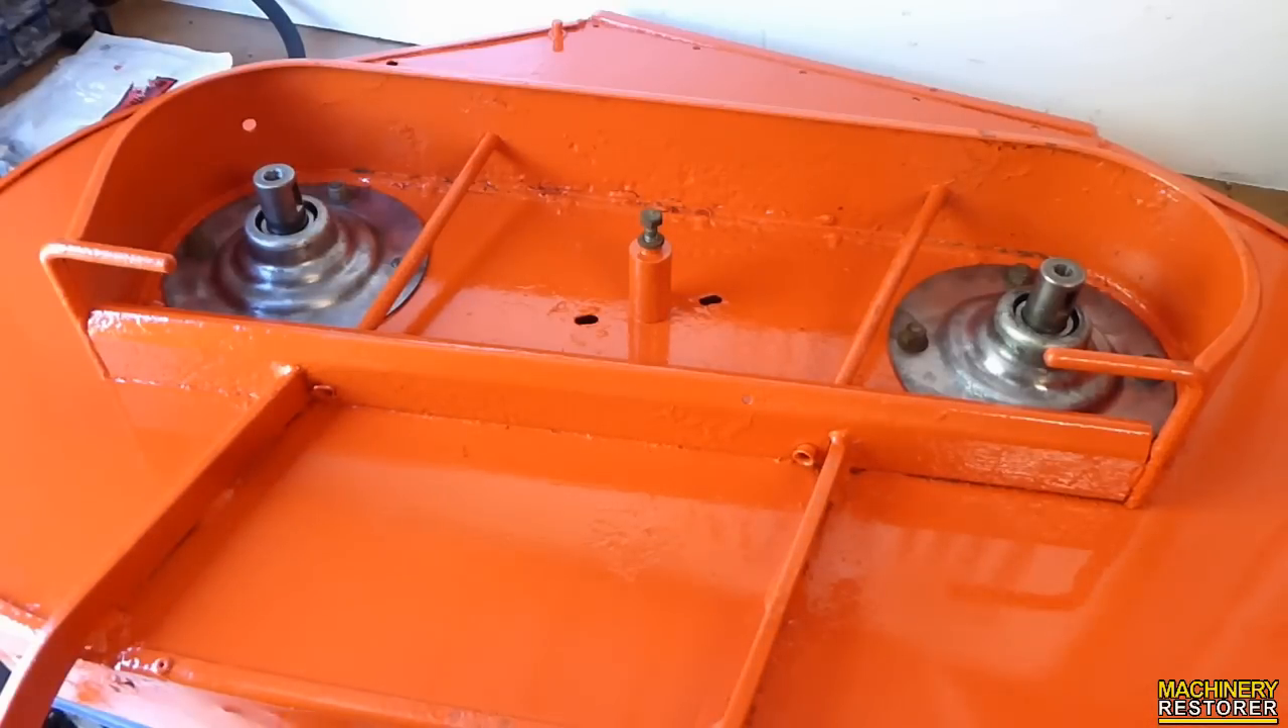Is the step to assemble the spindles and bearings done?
Yes.